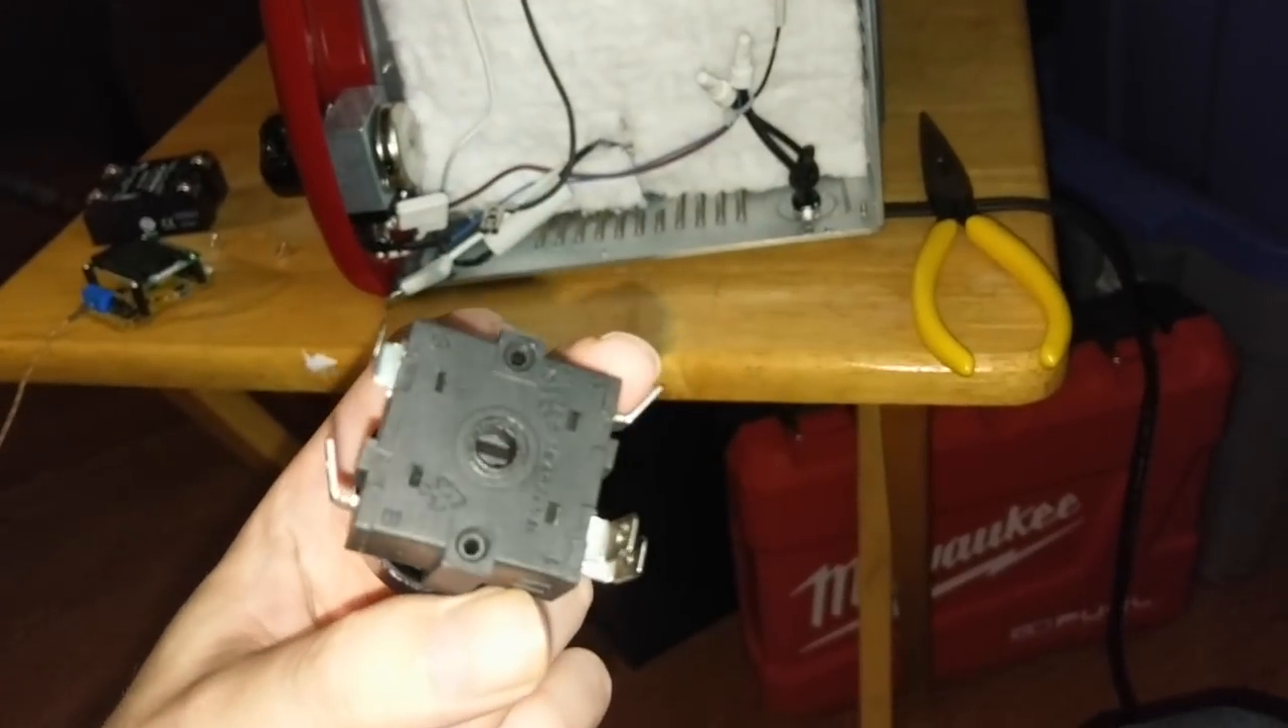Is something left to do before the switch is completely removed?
No.